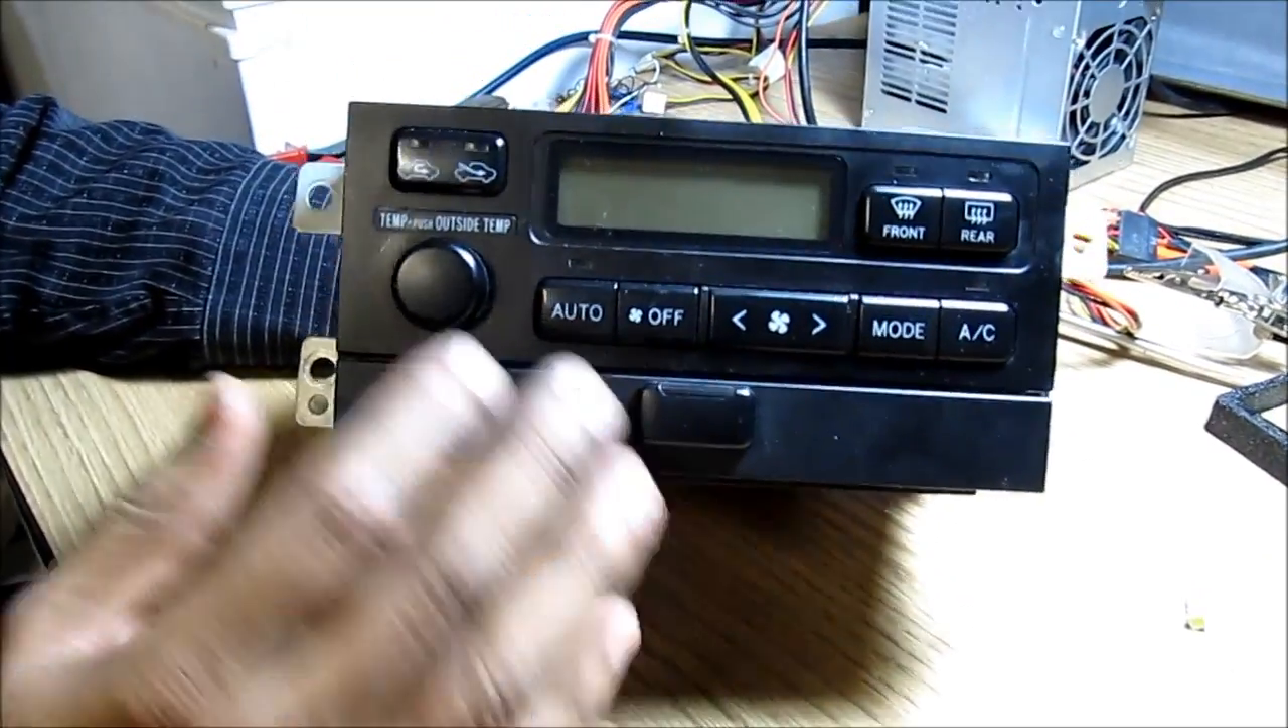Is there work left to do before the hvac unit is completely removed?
No.